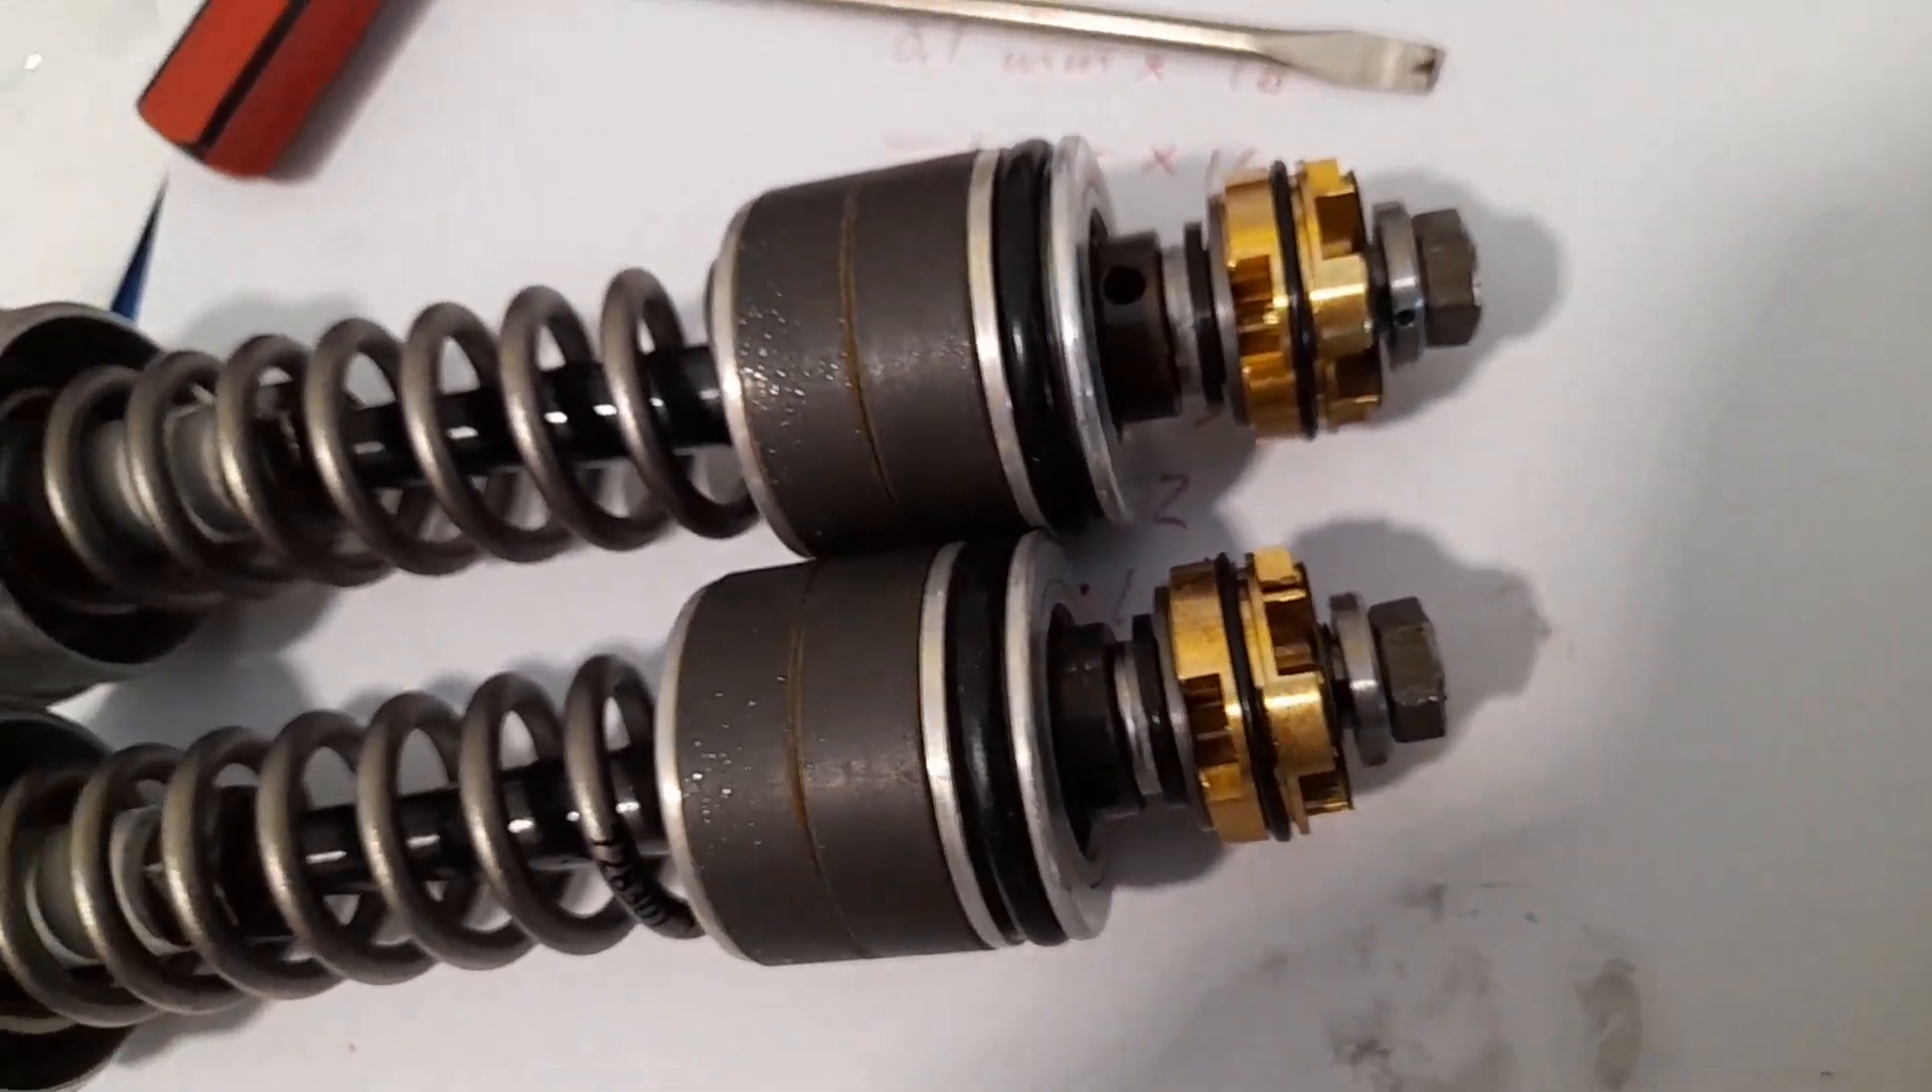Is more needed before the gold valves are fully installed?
No.